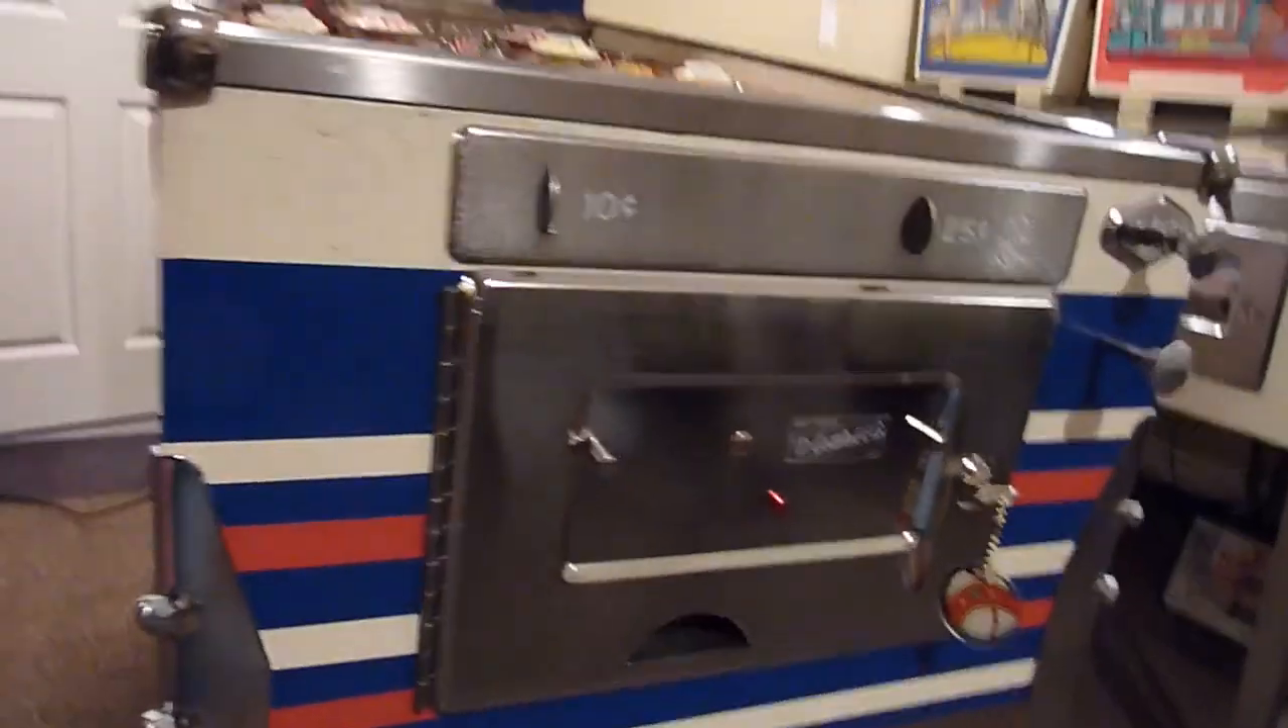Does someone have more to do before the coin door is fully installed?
No.